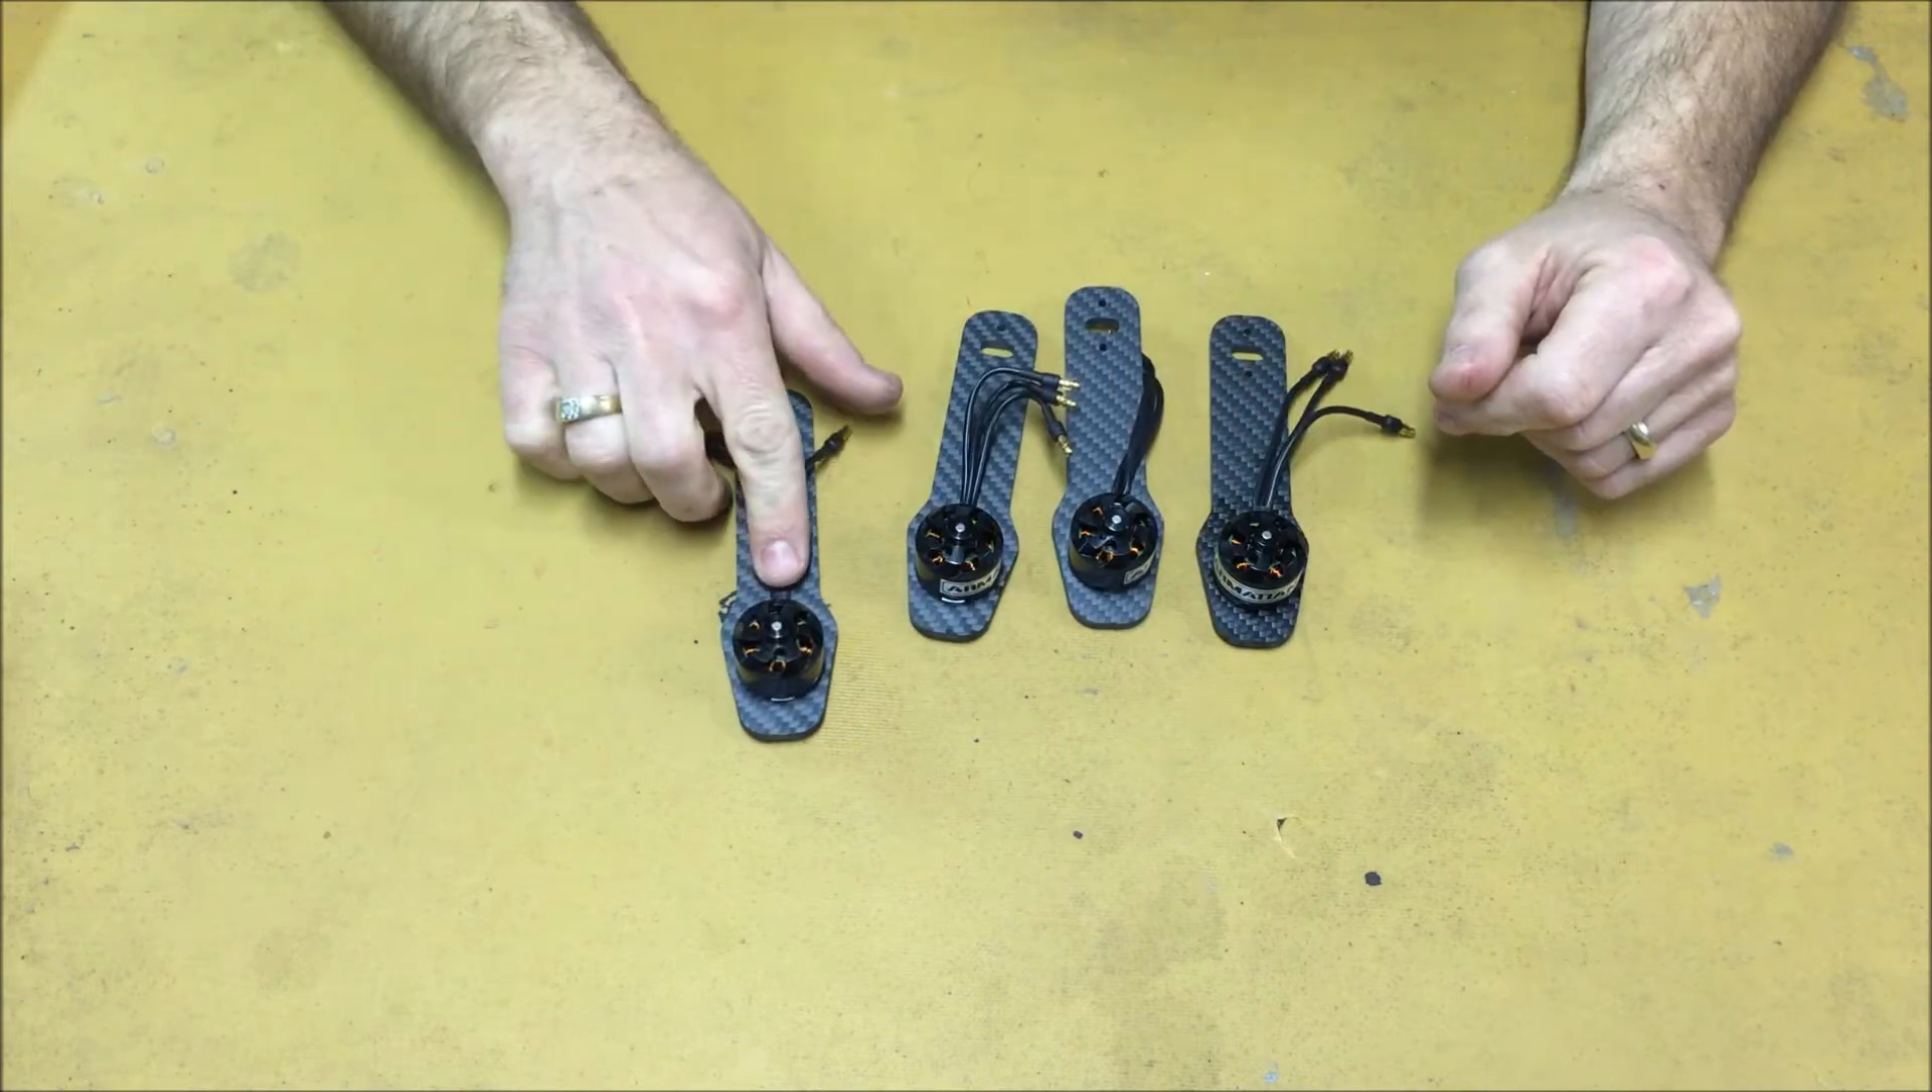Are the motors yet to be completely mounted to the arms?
No.